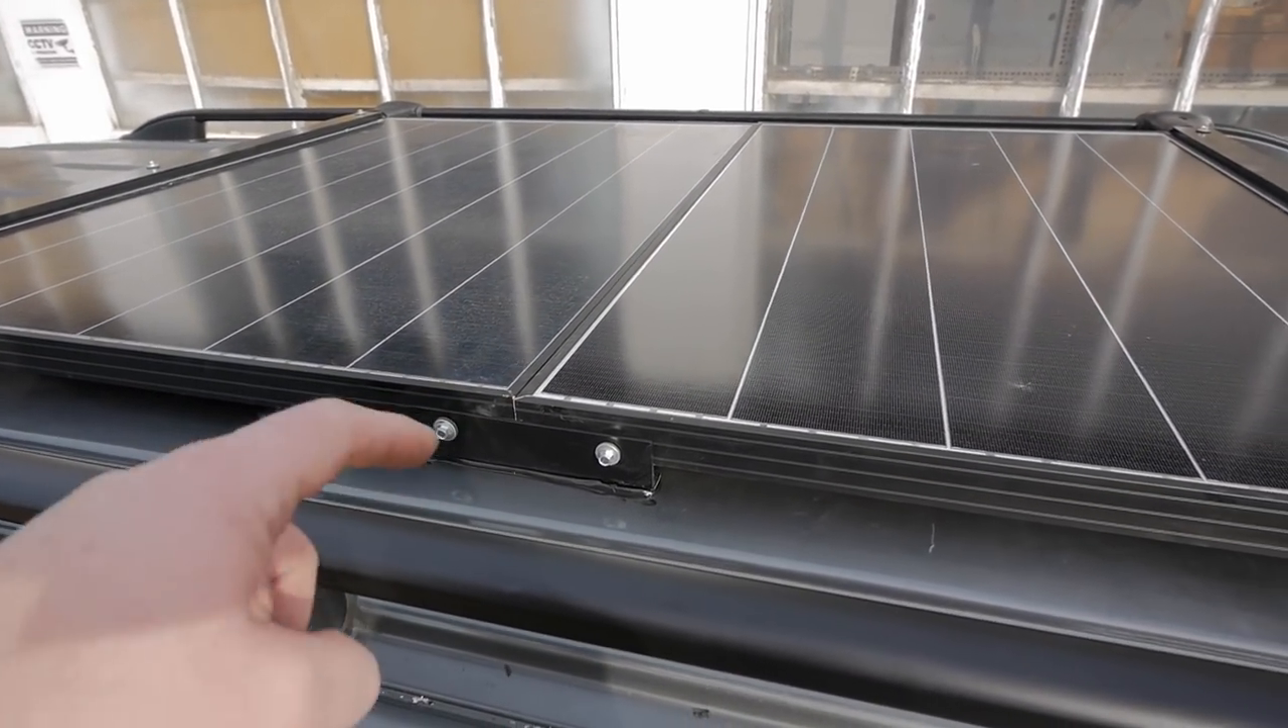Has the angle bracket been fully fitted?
Yes.